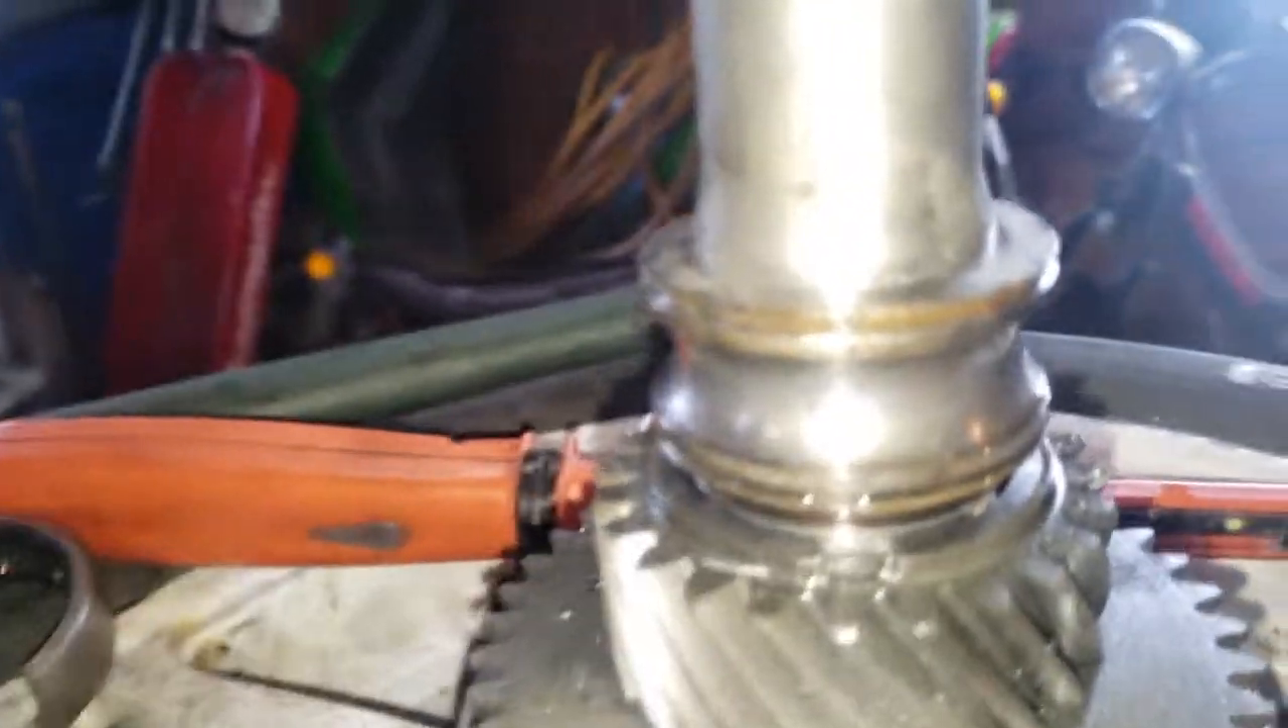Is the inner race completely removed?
No.